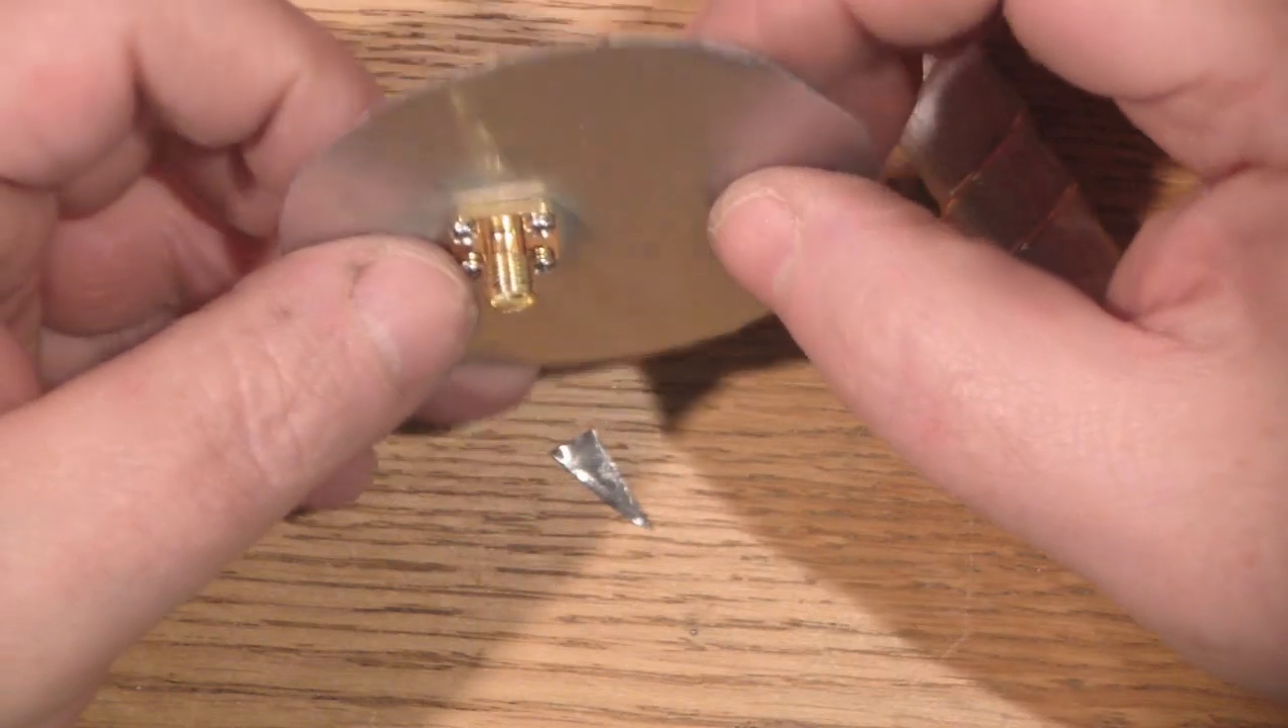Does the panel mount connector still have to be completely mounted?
No.